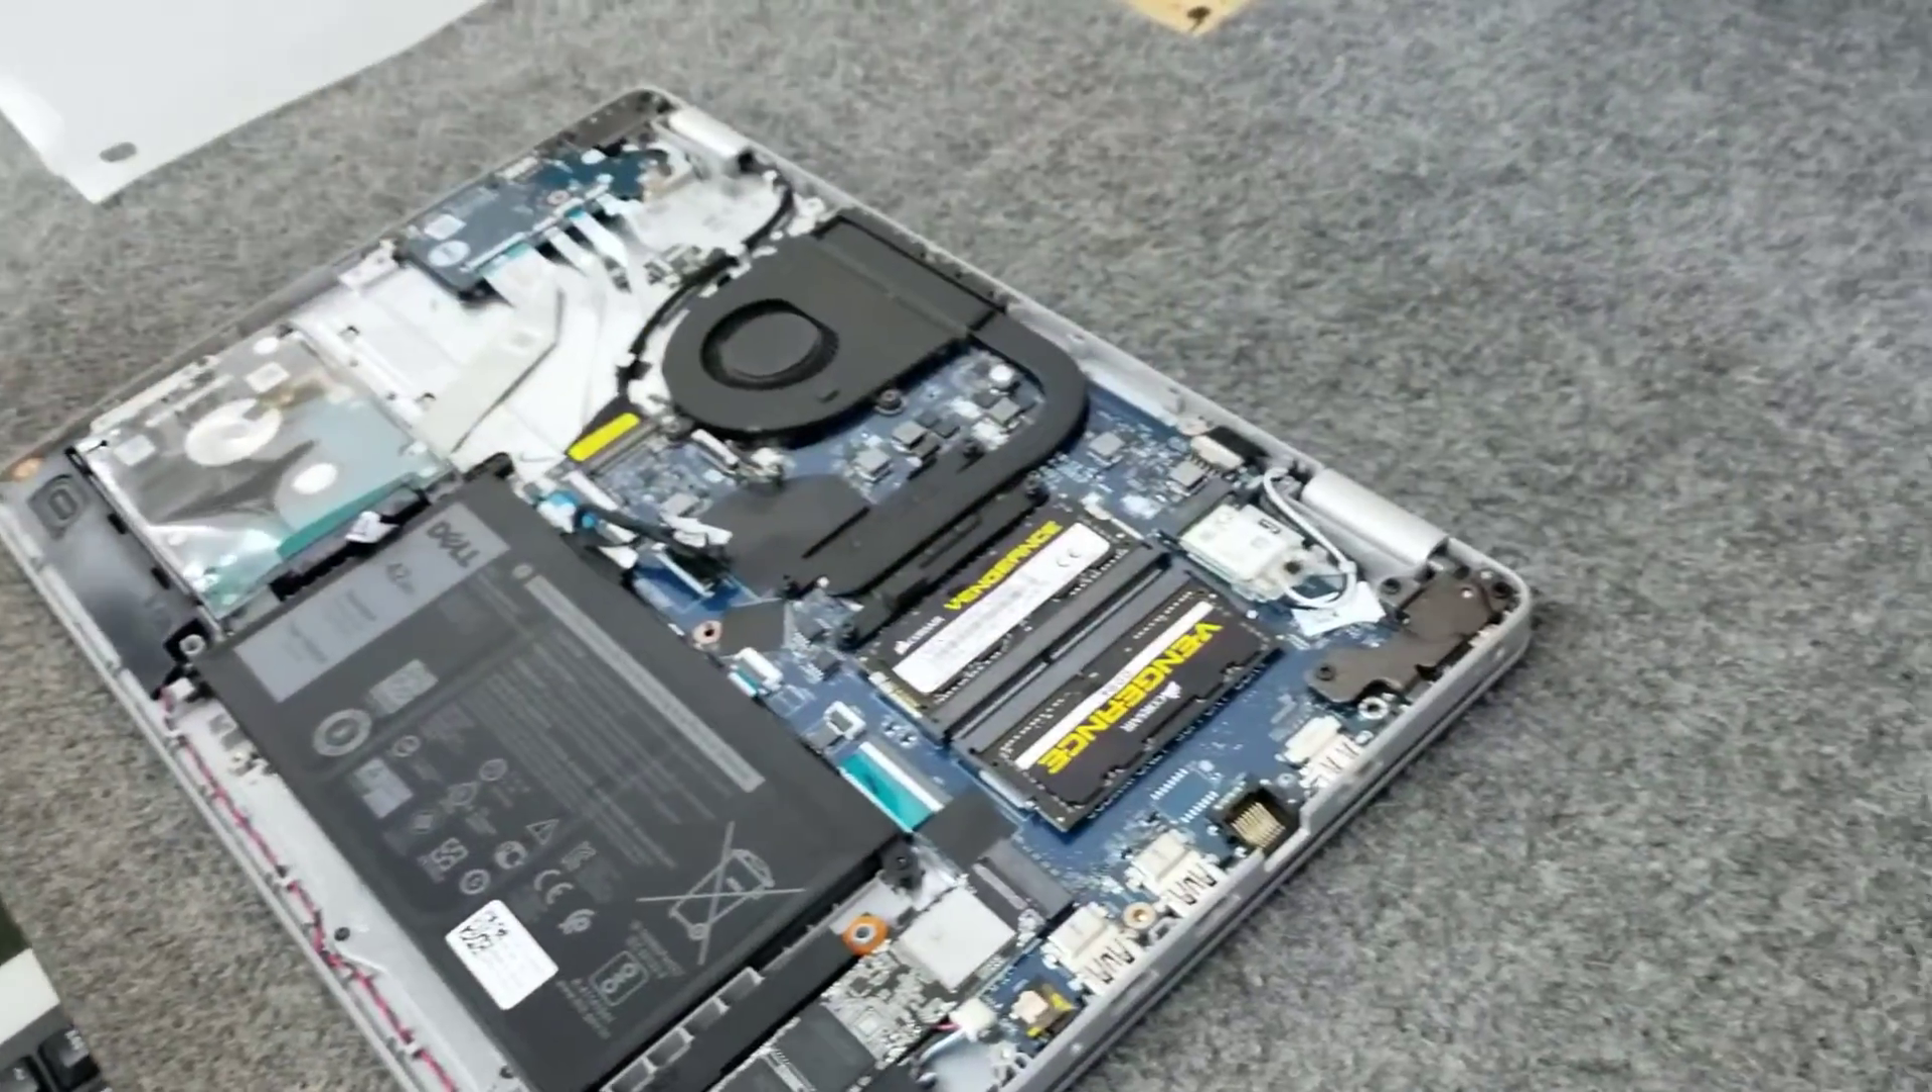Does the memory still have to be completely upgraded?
No.